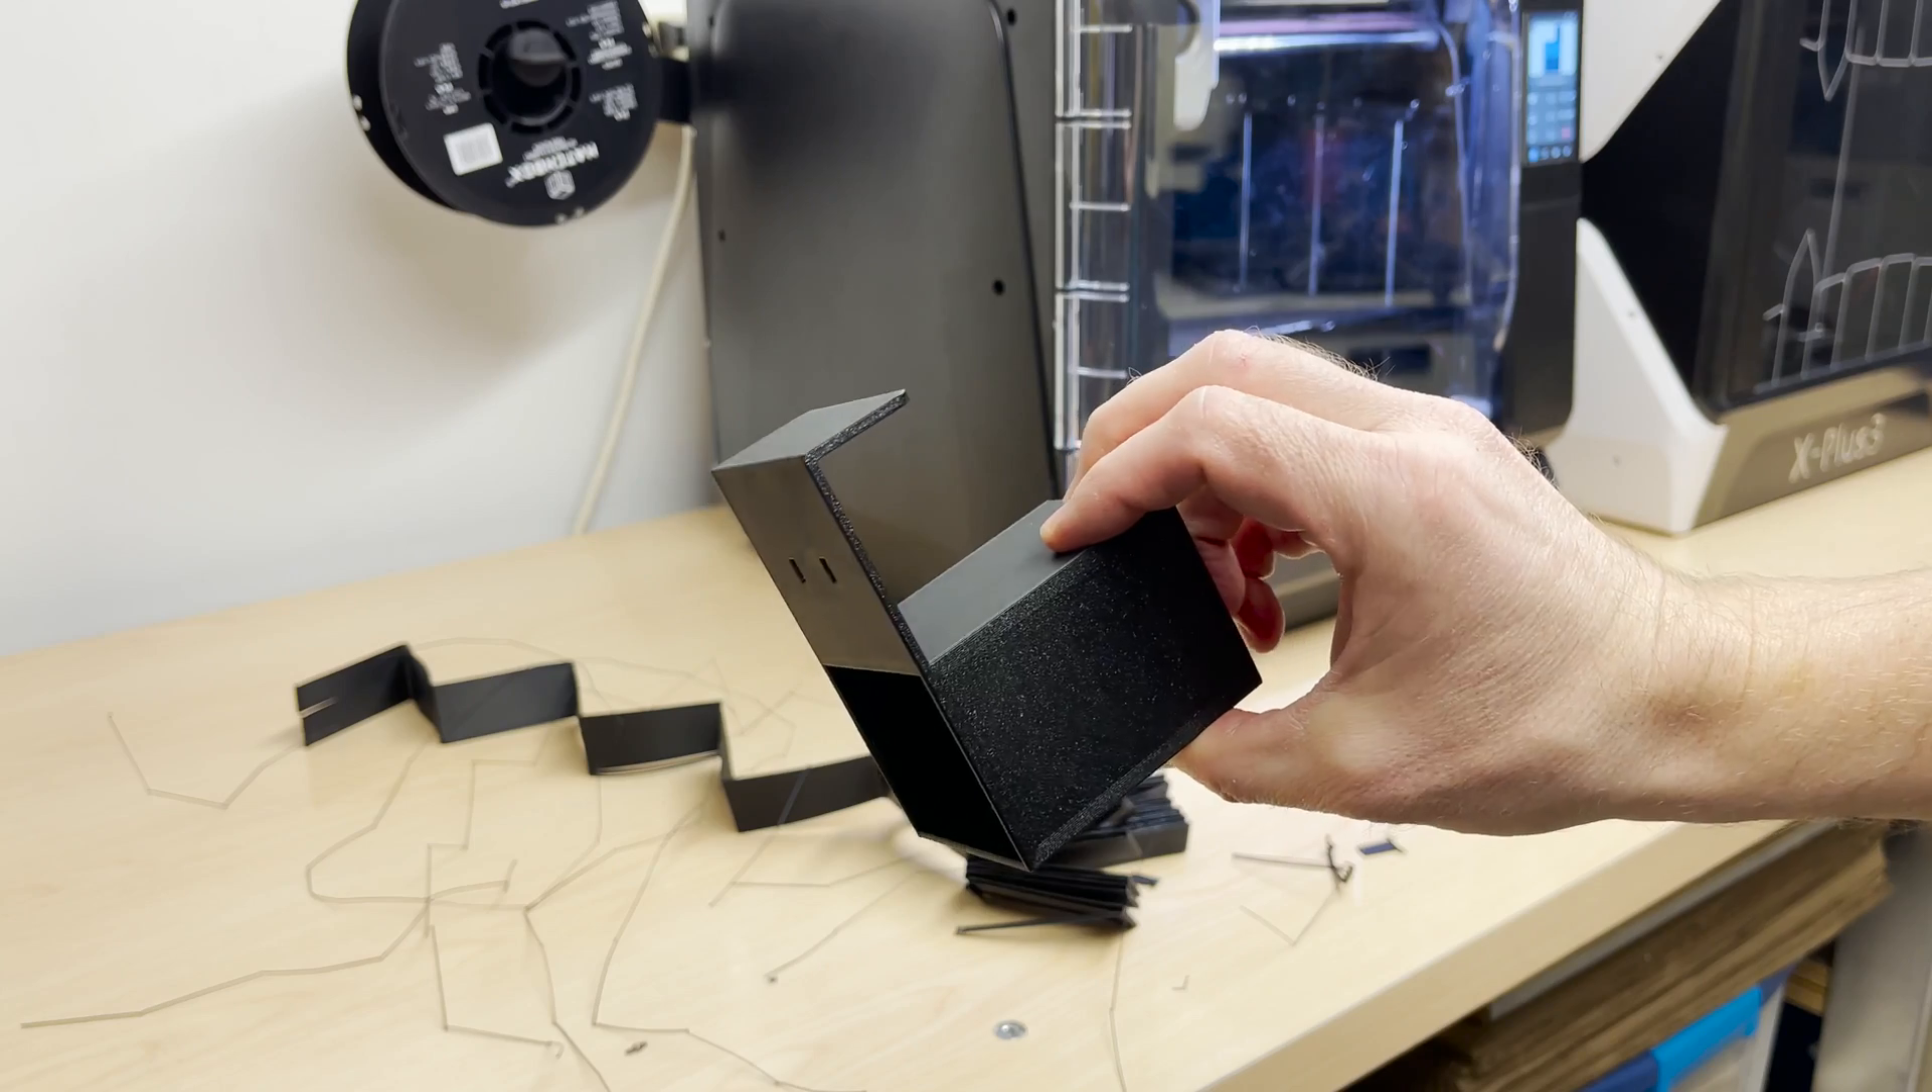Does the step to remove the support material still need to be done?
No.